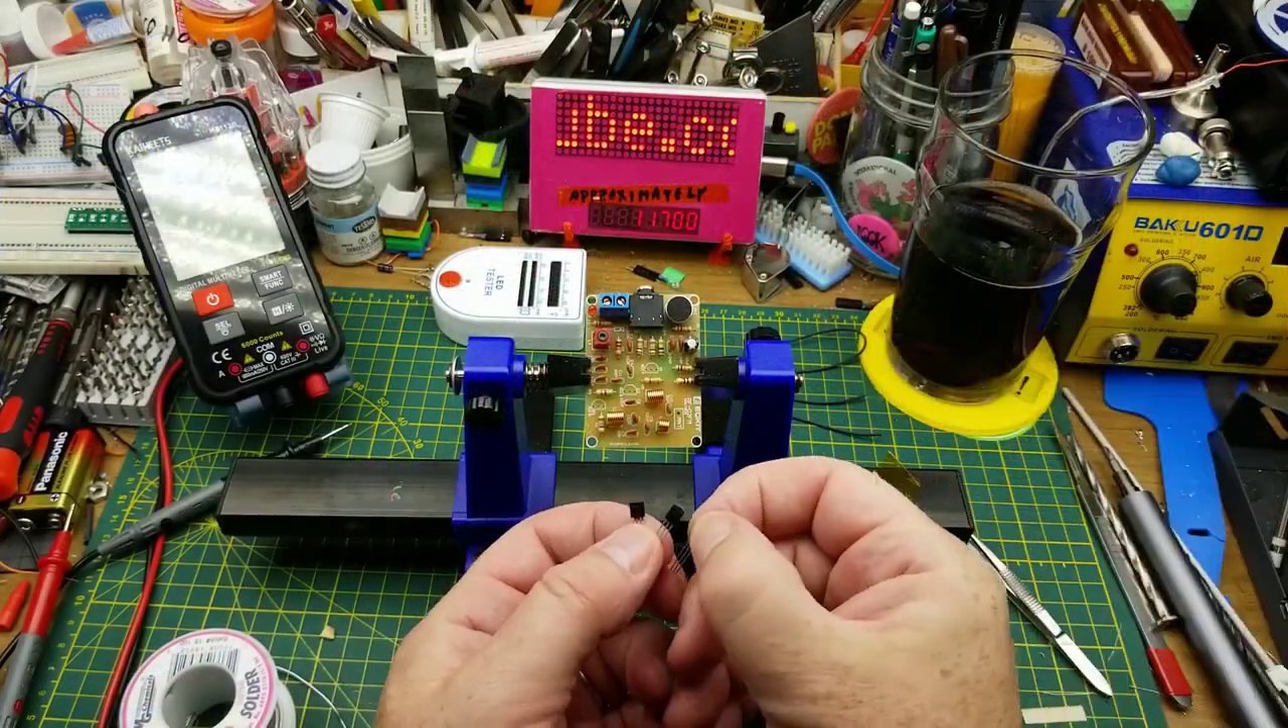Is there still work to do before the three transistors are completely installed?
Yes.